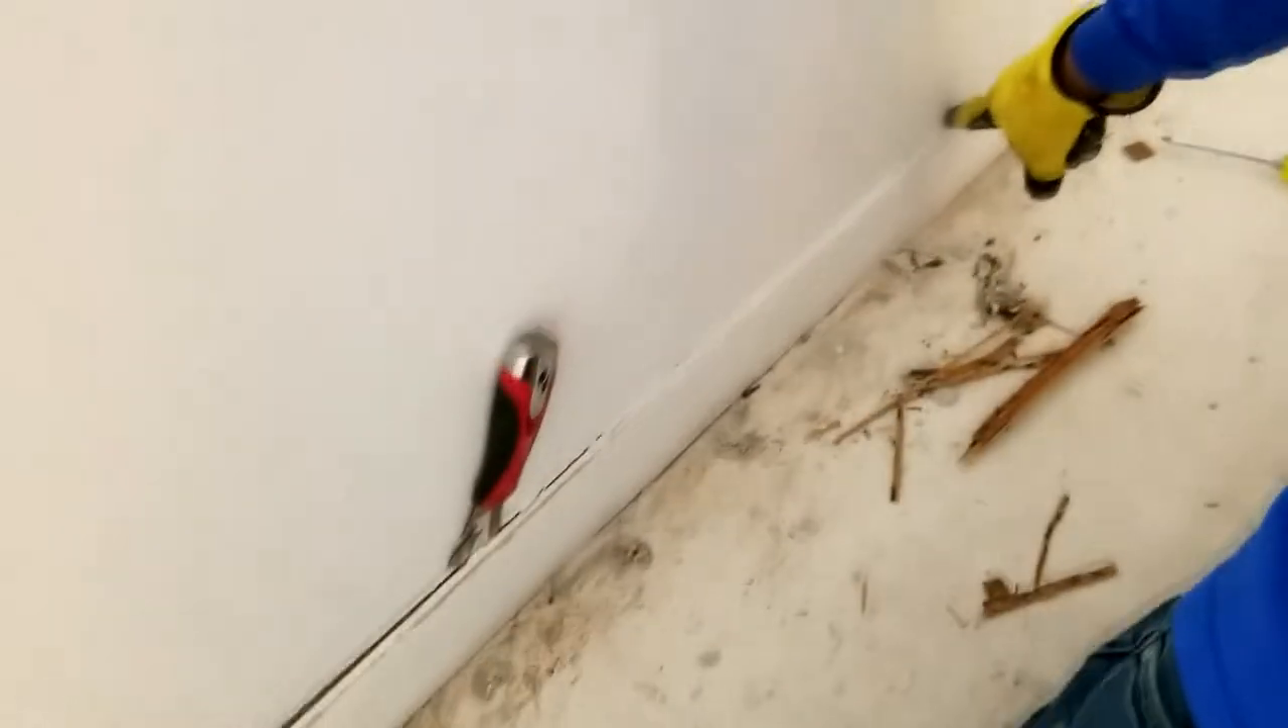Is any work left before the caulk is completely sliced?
Yes.